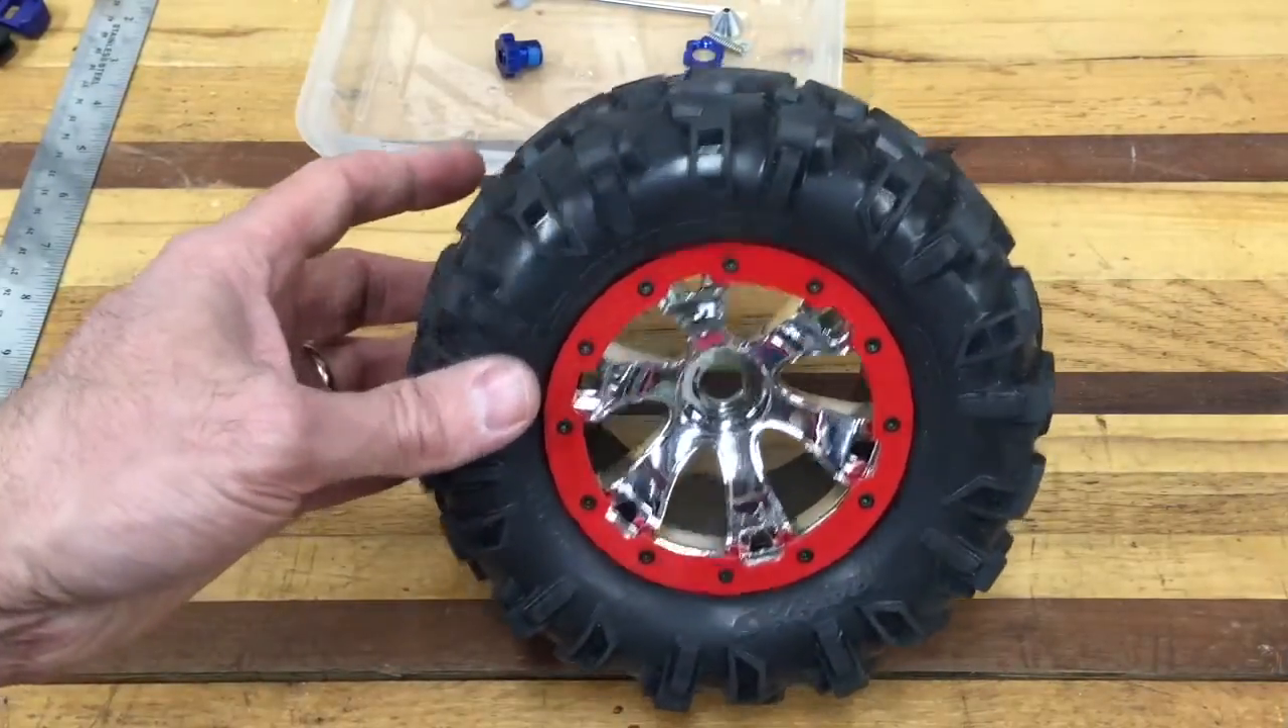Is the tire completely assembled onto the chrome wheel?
Yes.